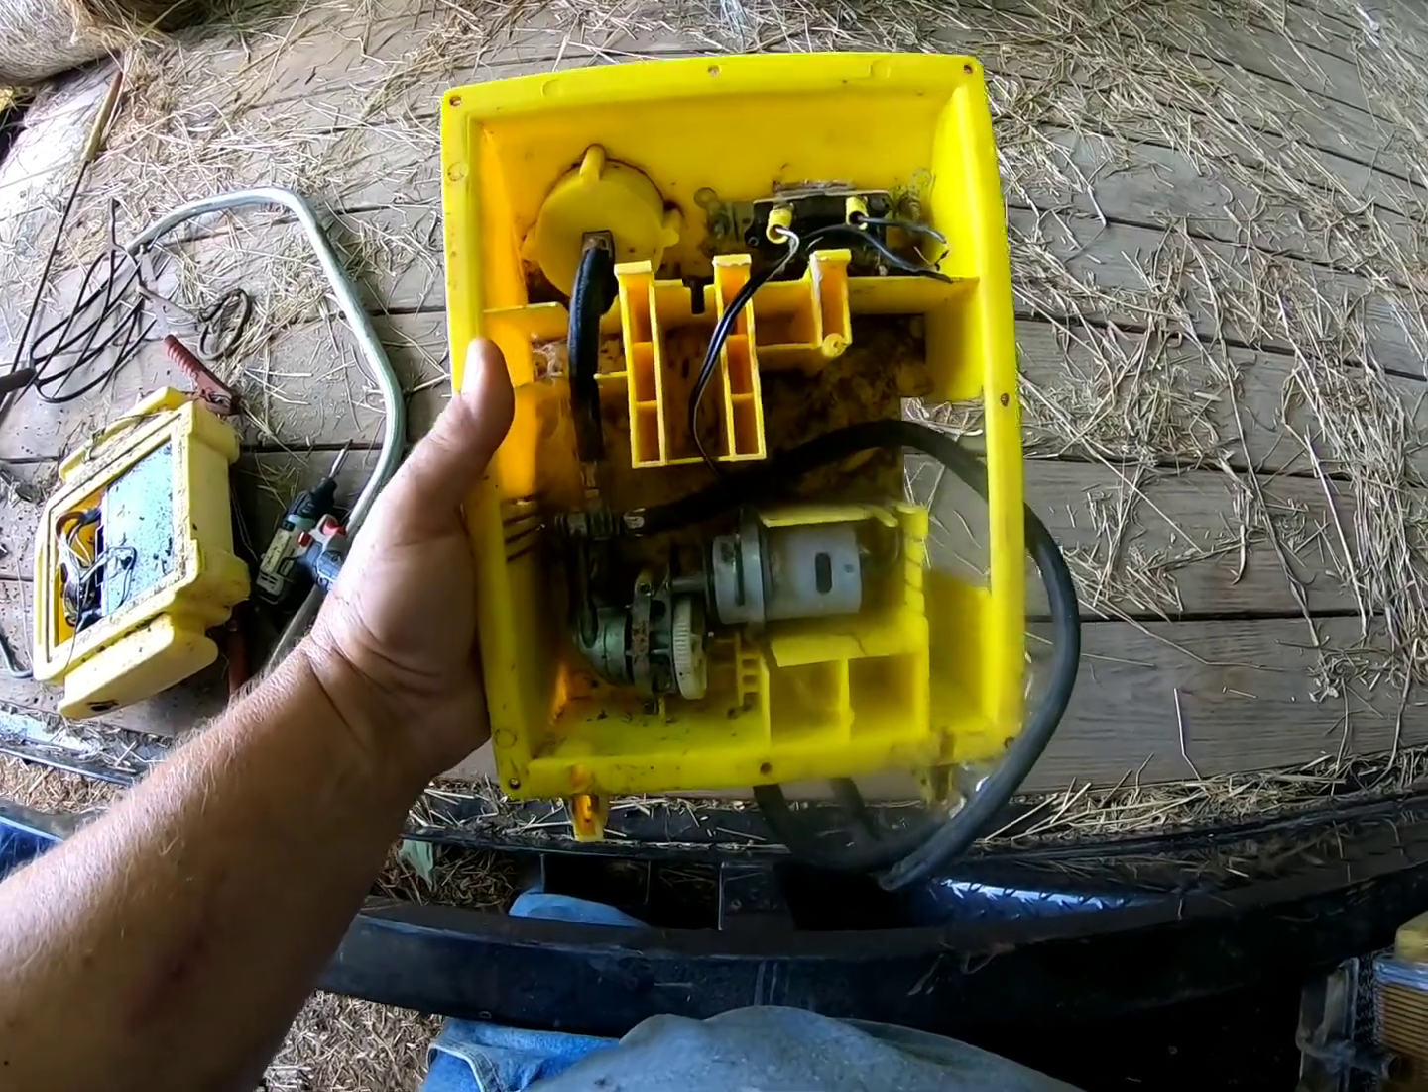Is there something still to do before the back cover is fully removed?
No.